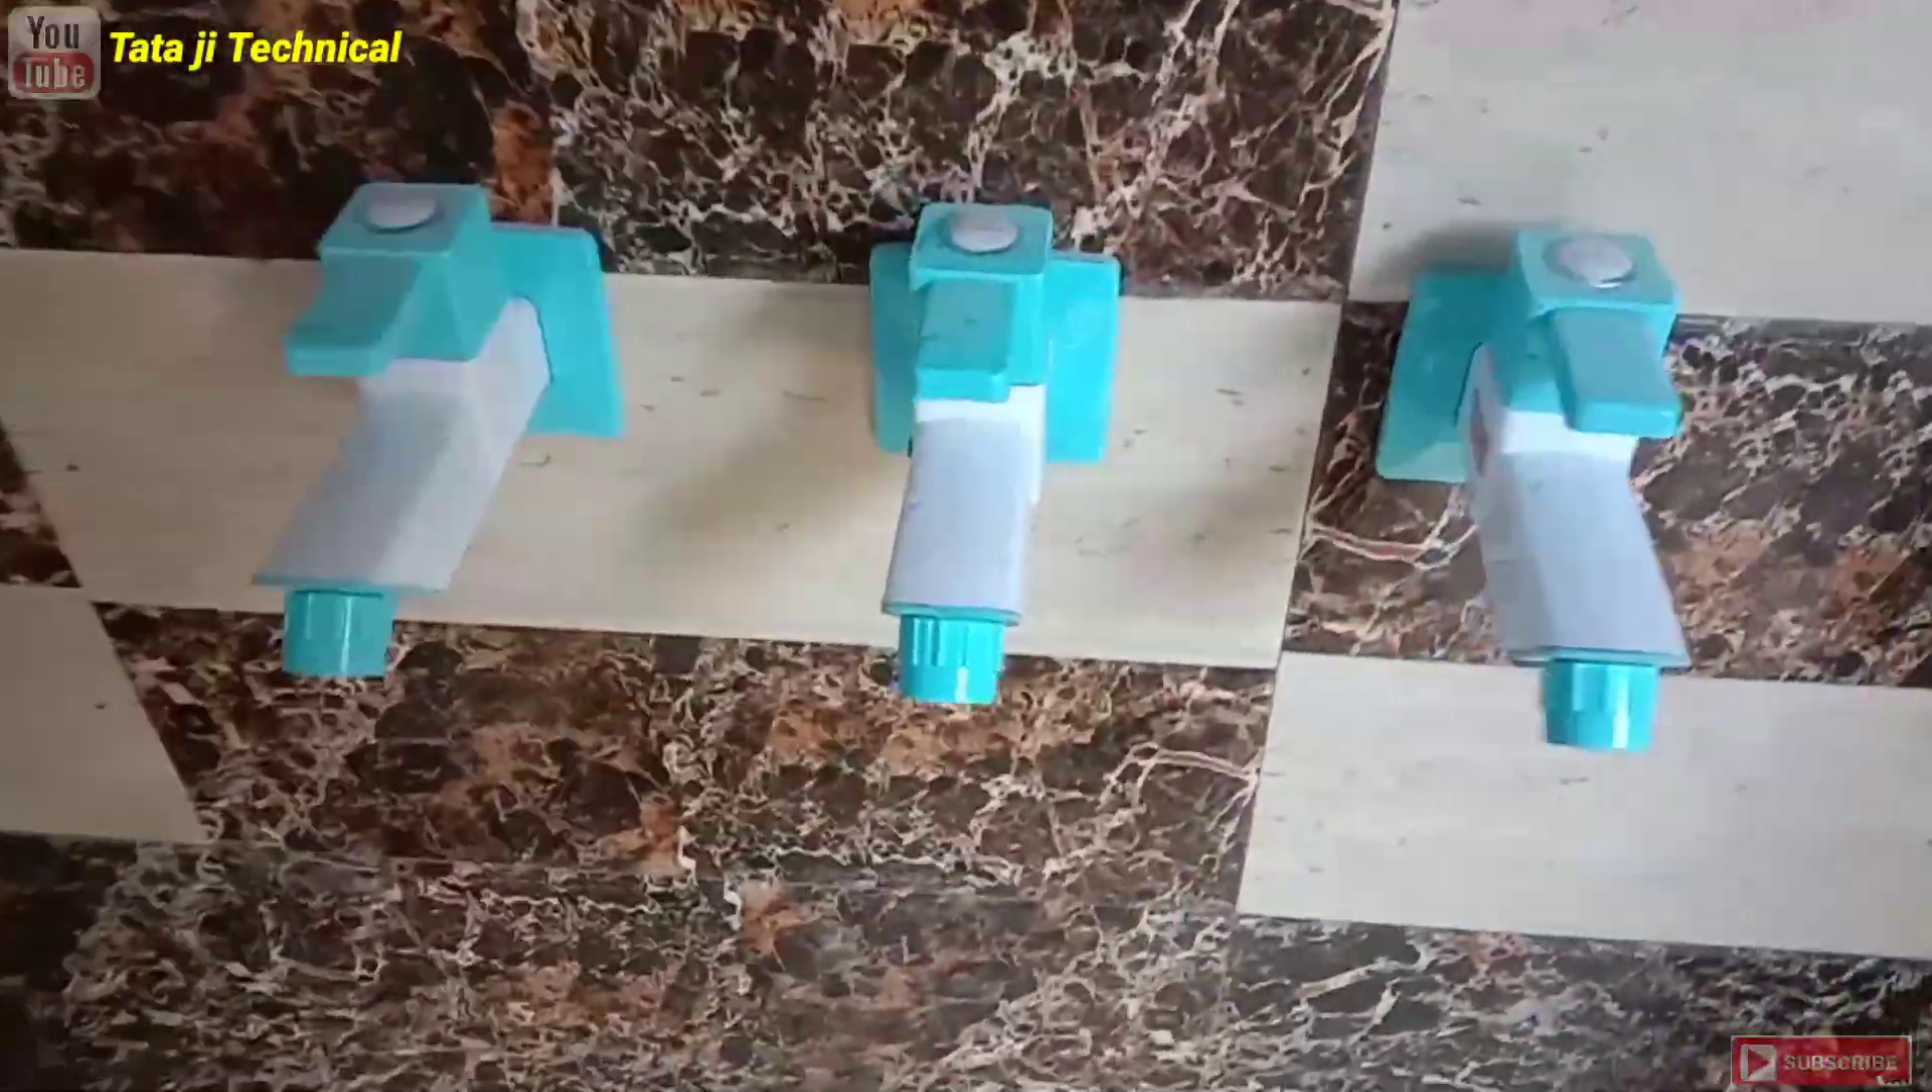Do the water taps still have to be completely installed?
No.